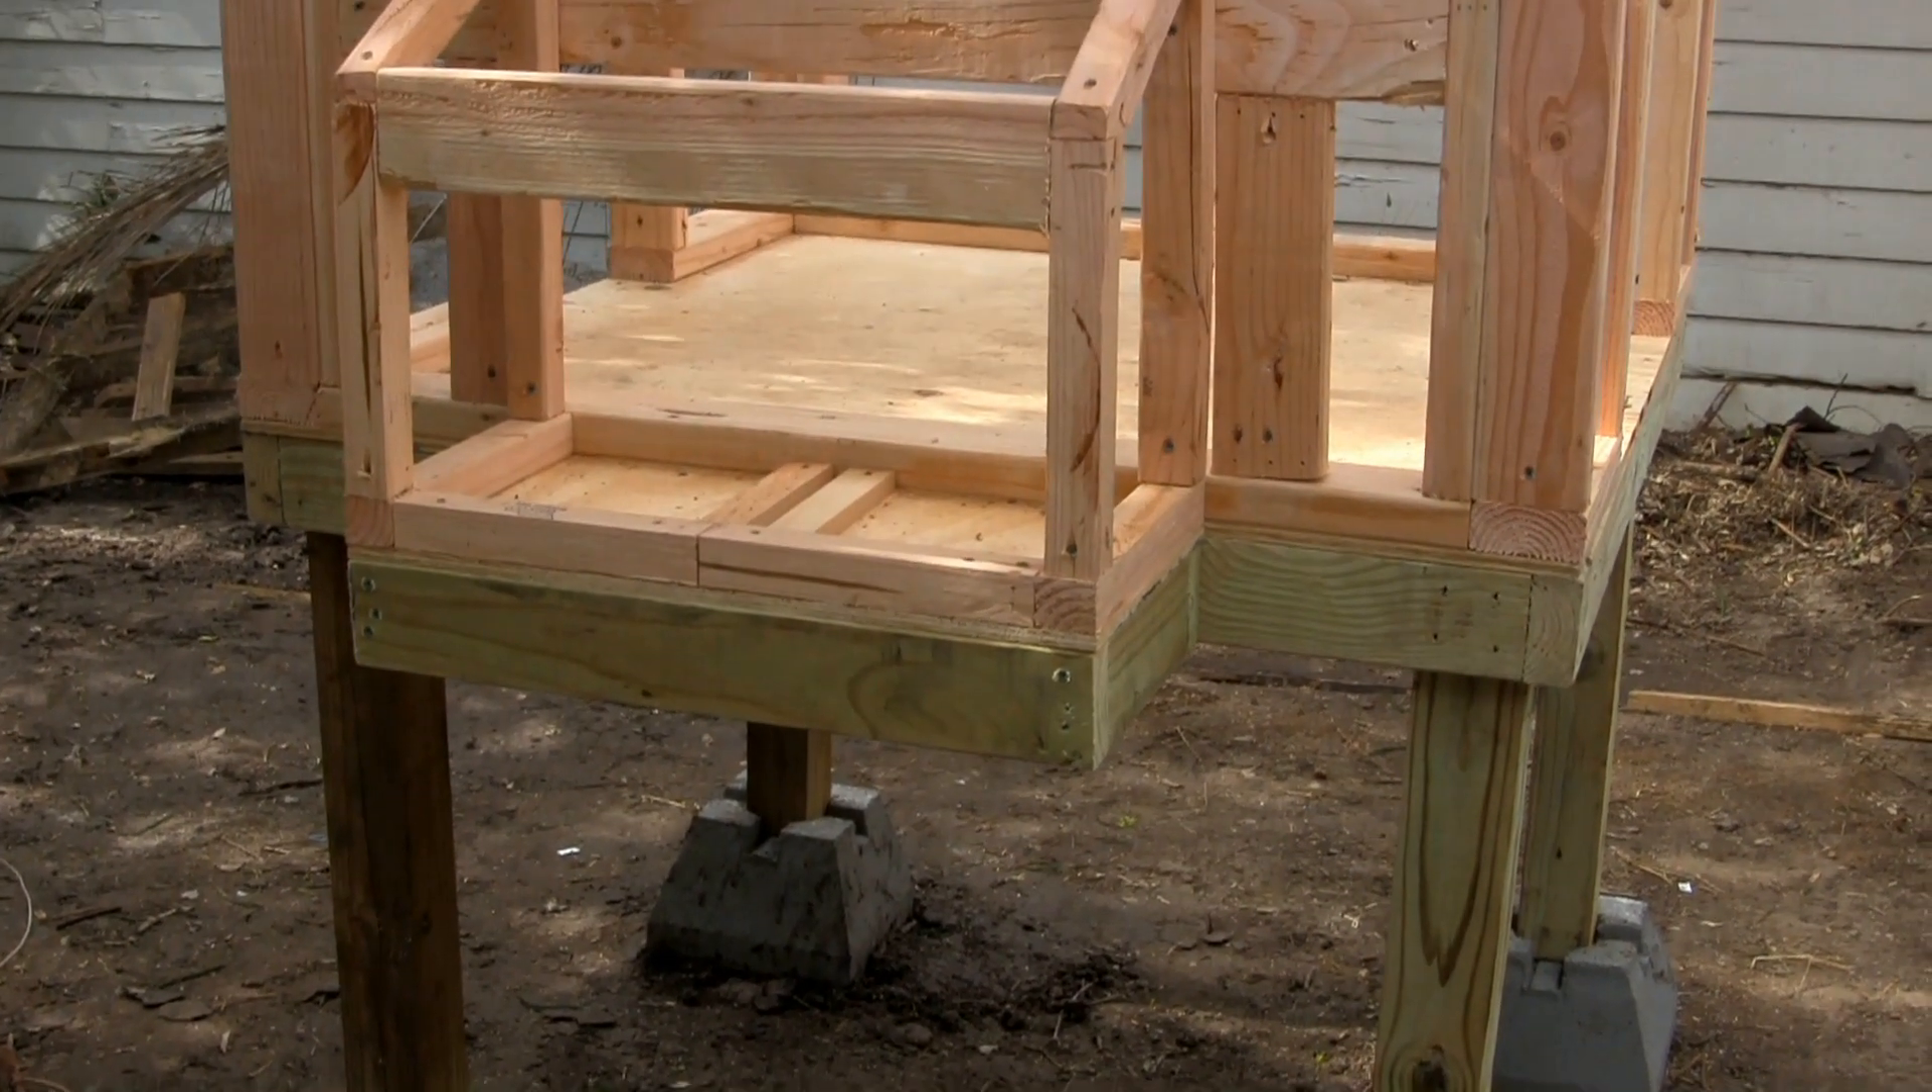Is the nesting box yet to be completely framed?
No.